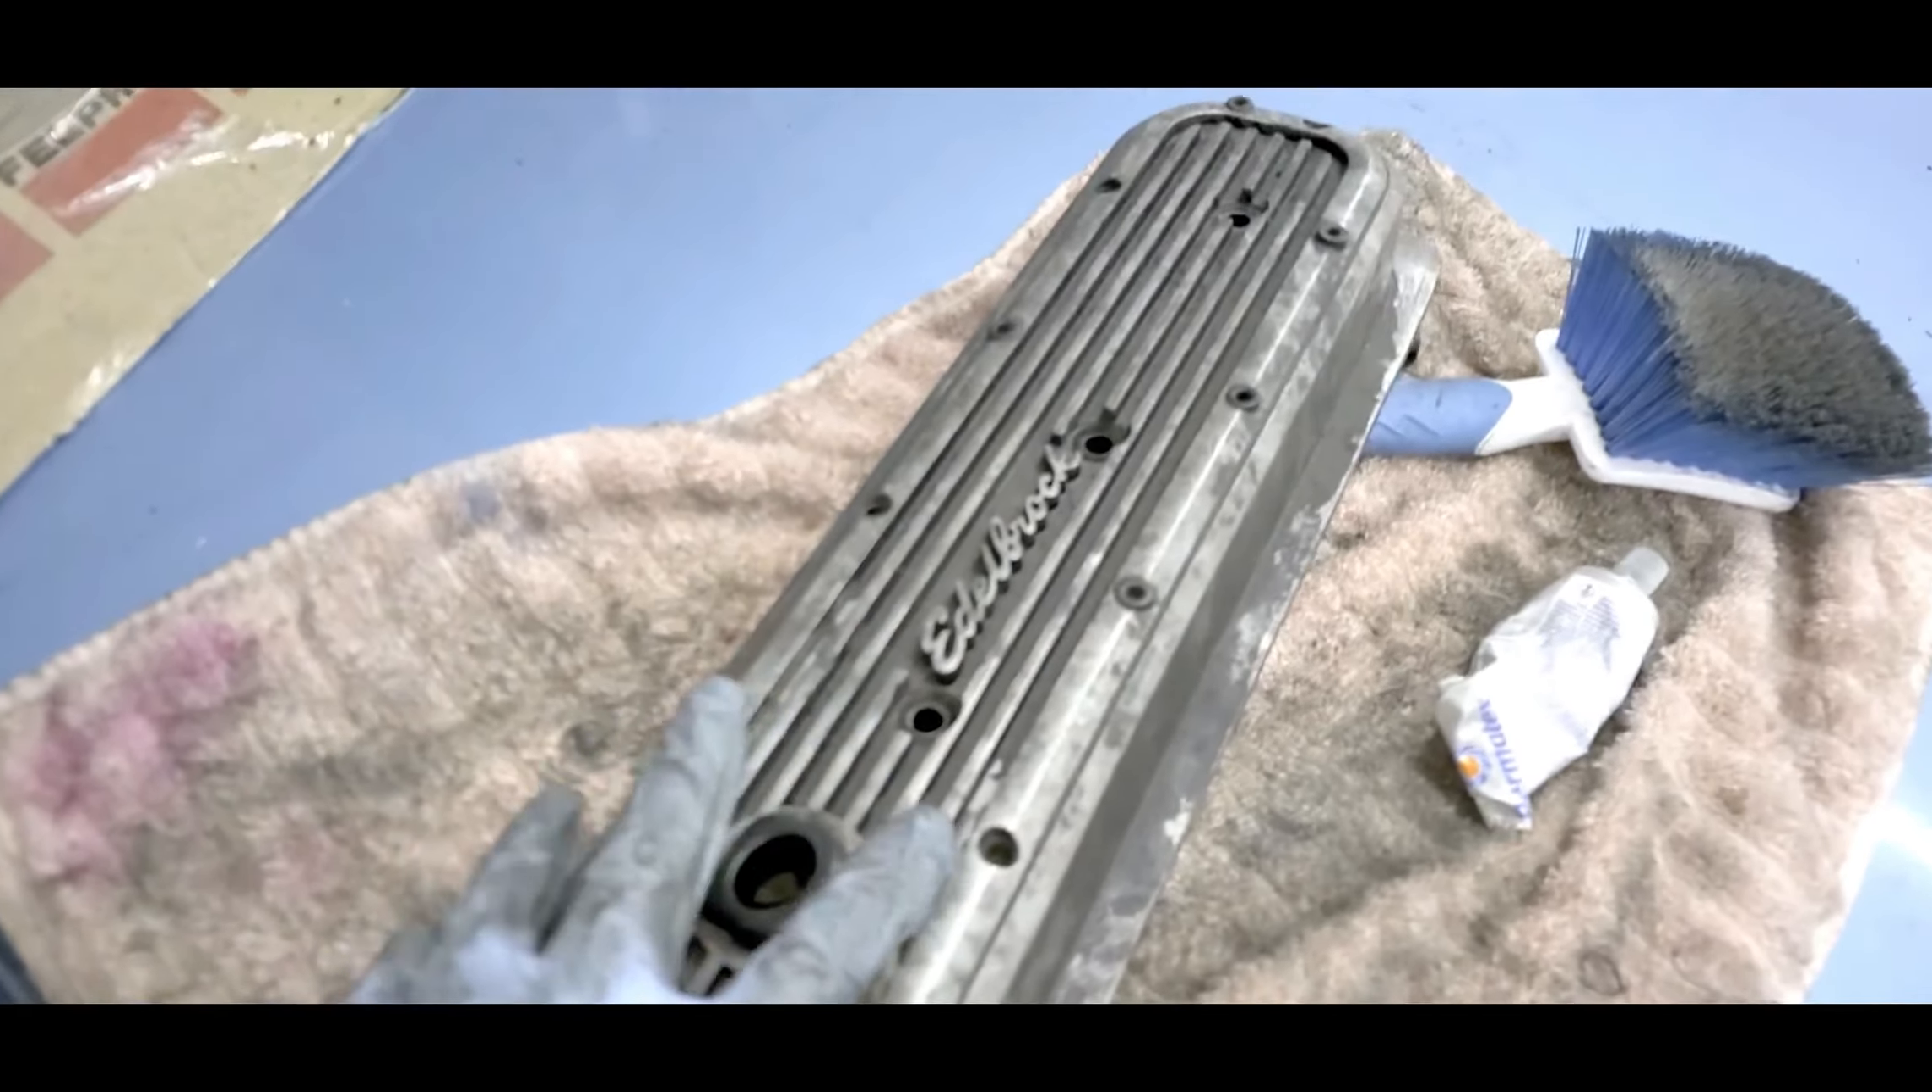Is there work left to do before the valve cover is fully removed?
No.